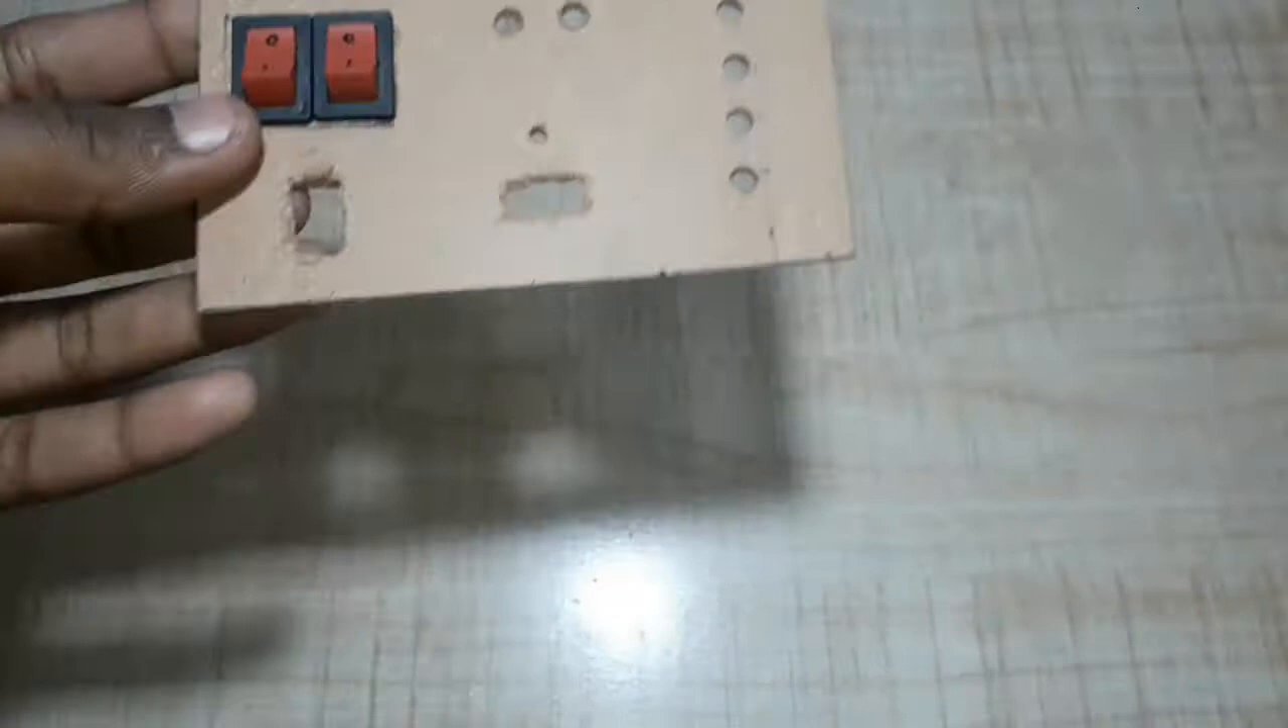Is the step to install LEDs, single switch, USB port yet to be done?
Yes.